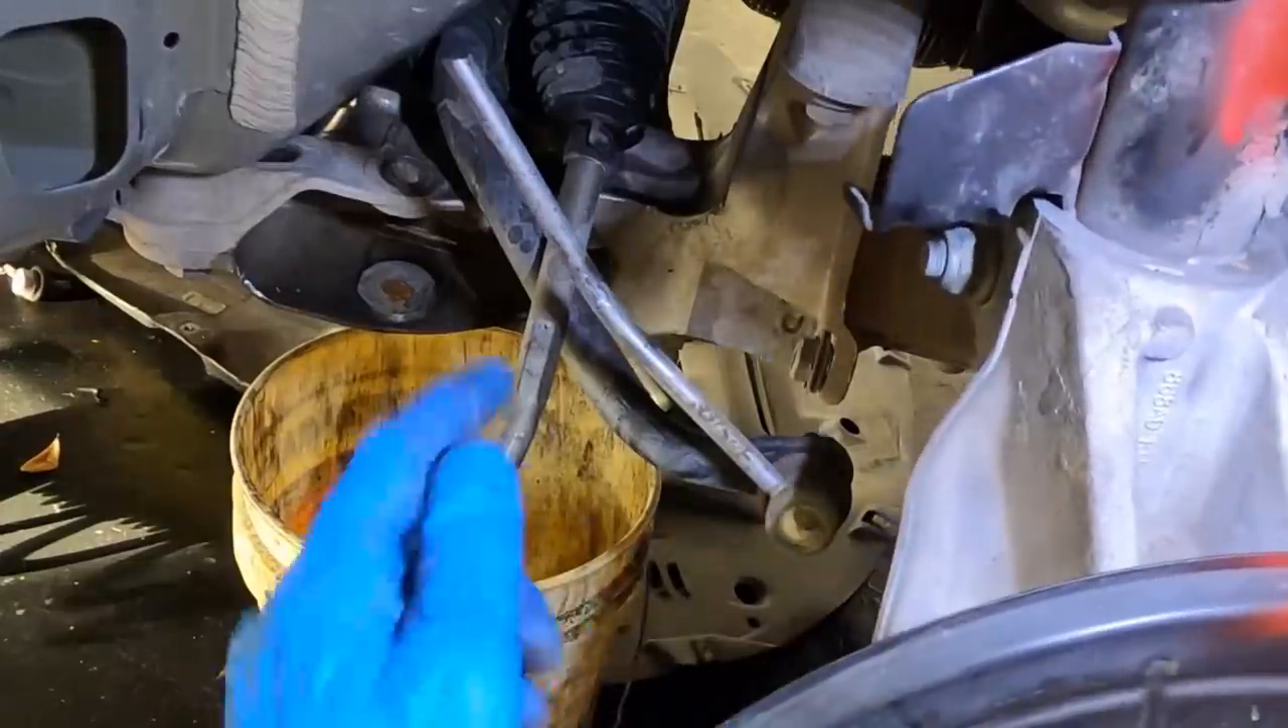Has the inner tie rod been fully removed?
No.